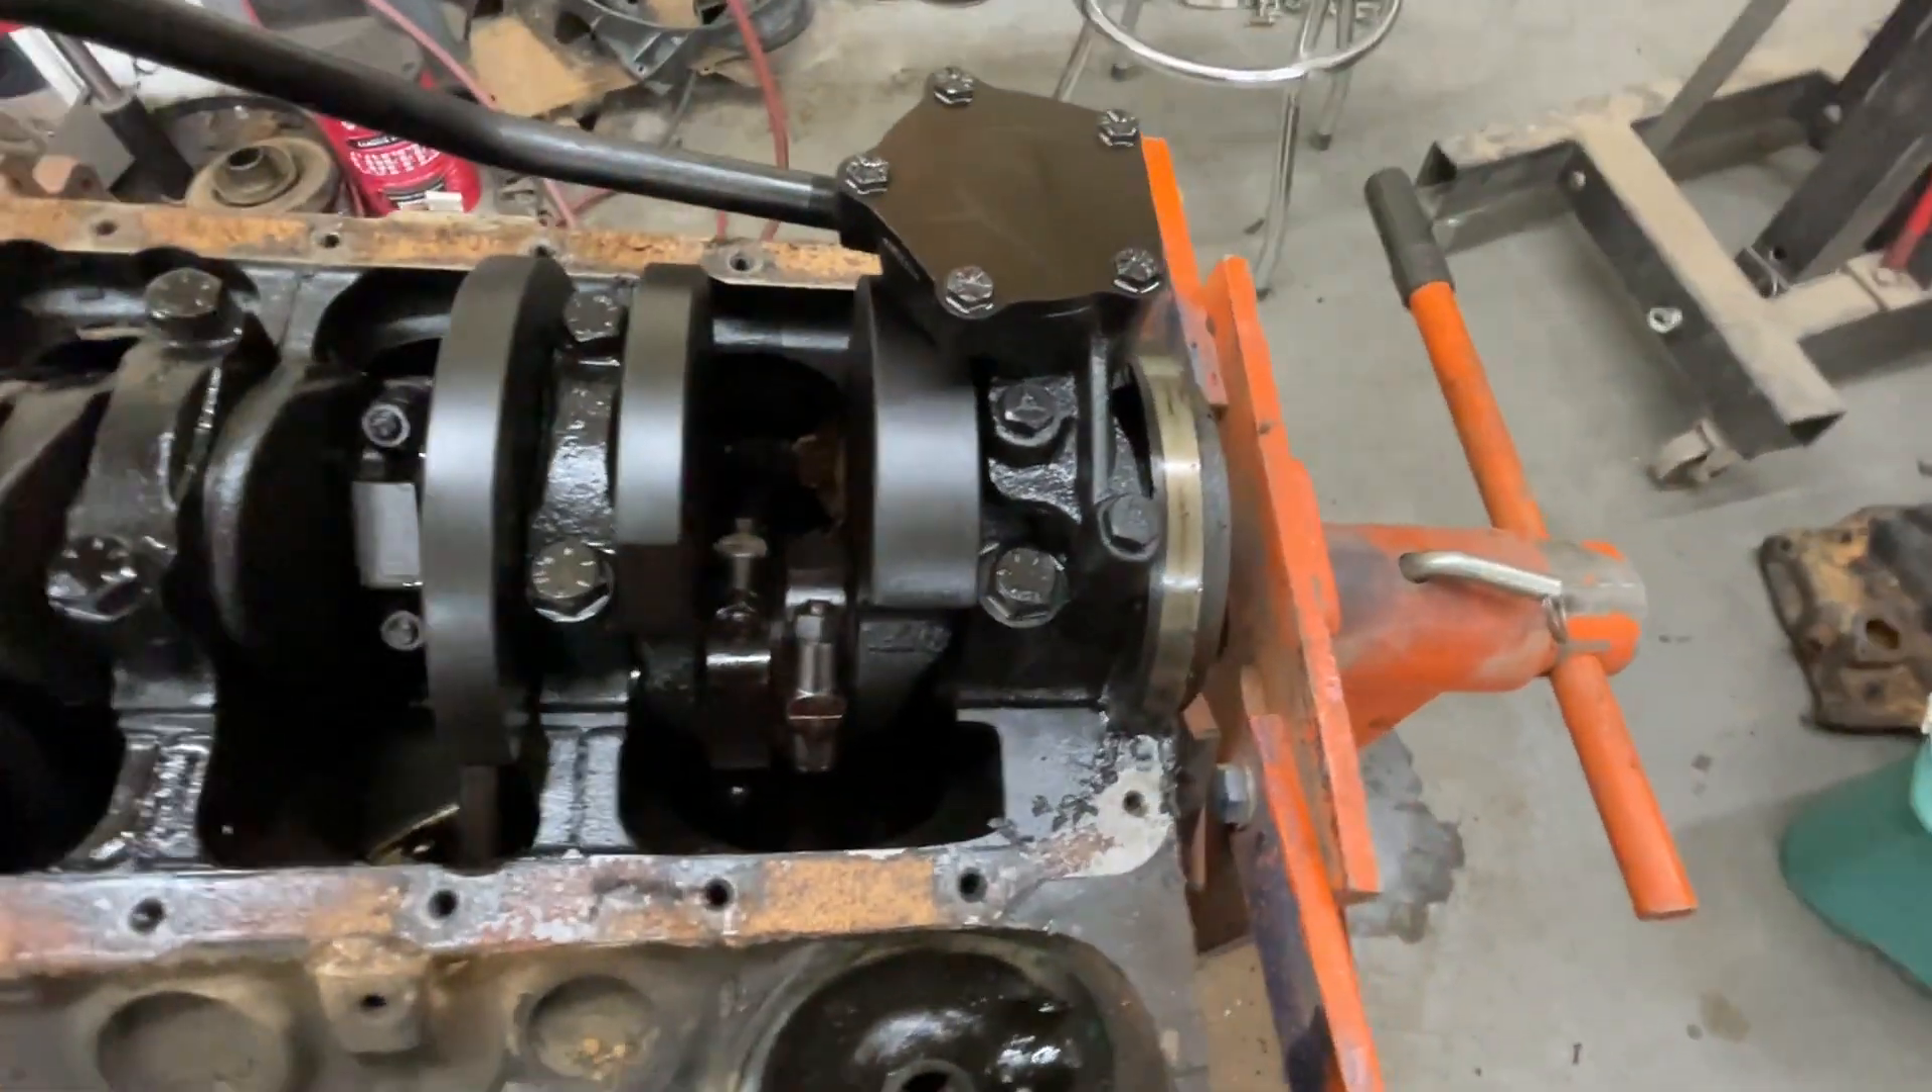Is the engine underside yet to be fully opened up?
No.